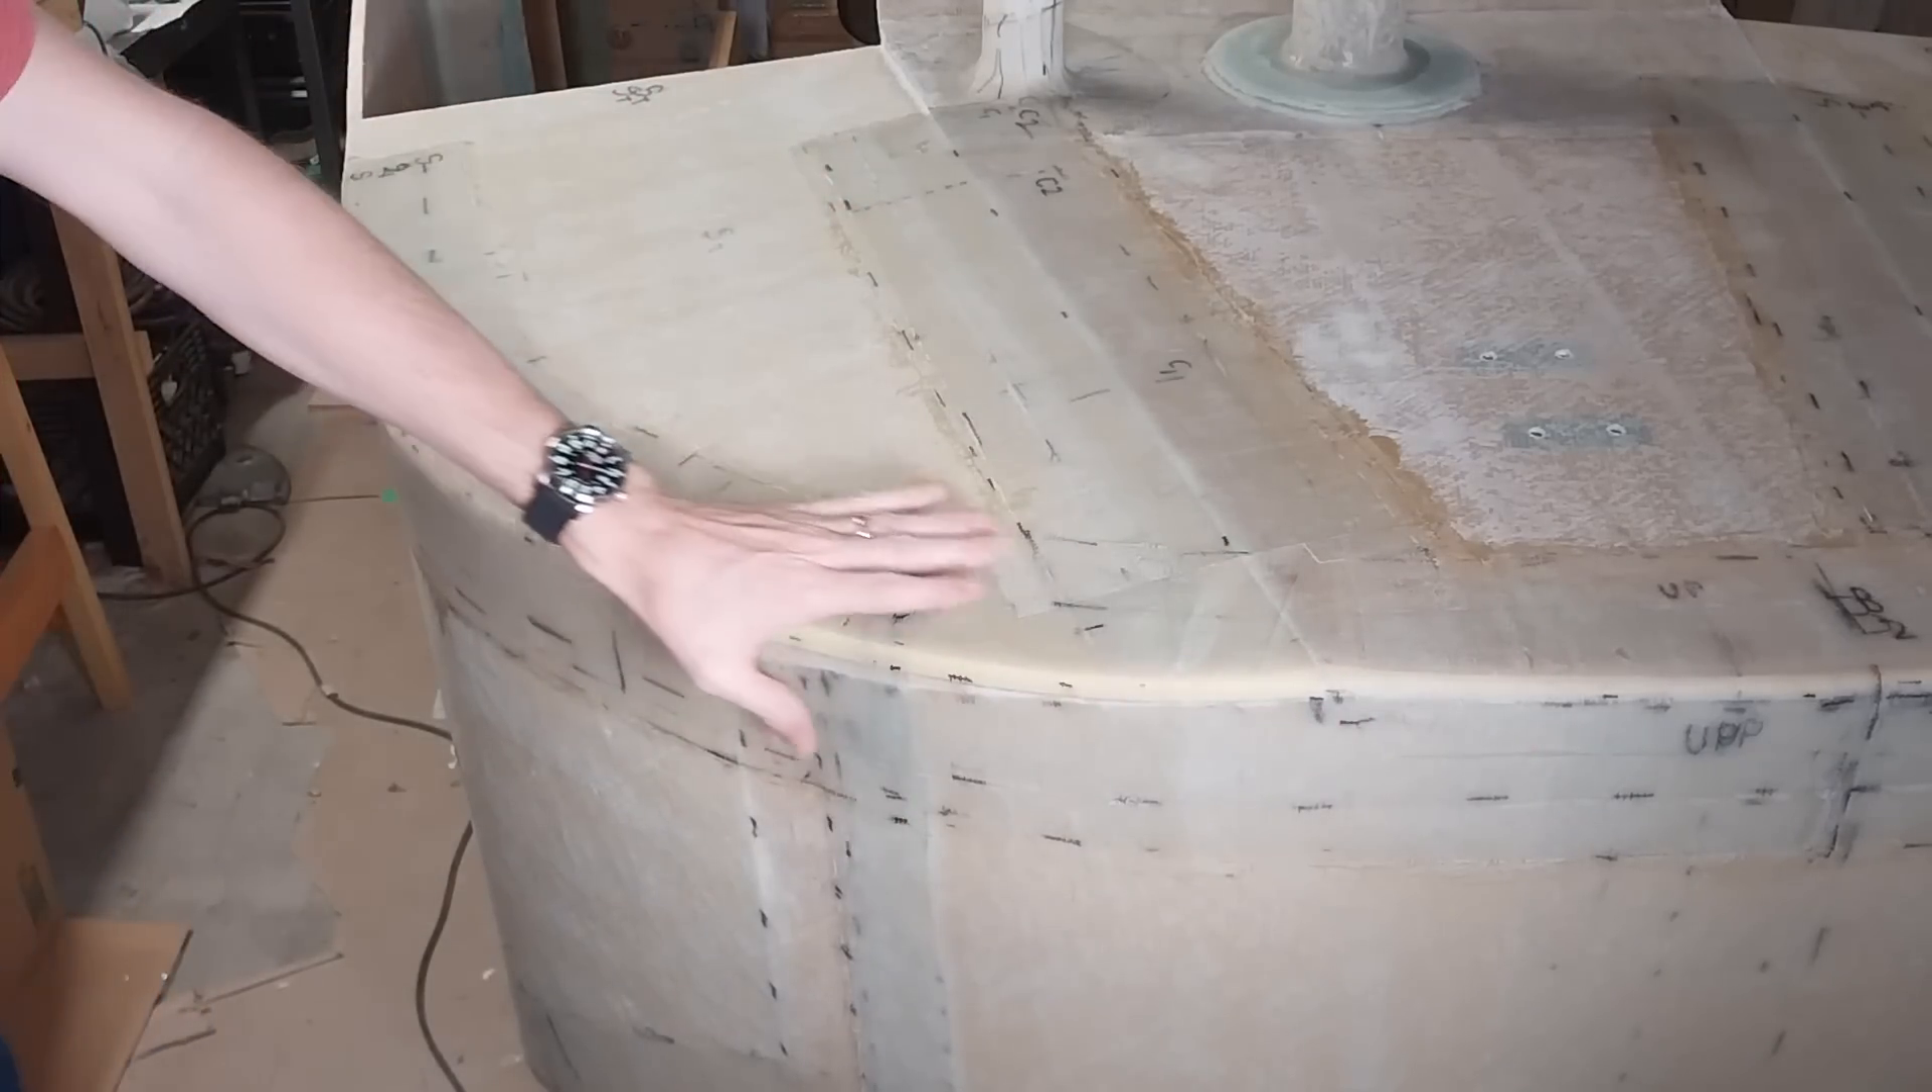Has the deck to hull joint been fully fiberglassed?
Yes.